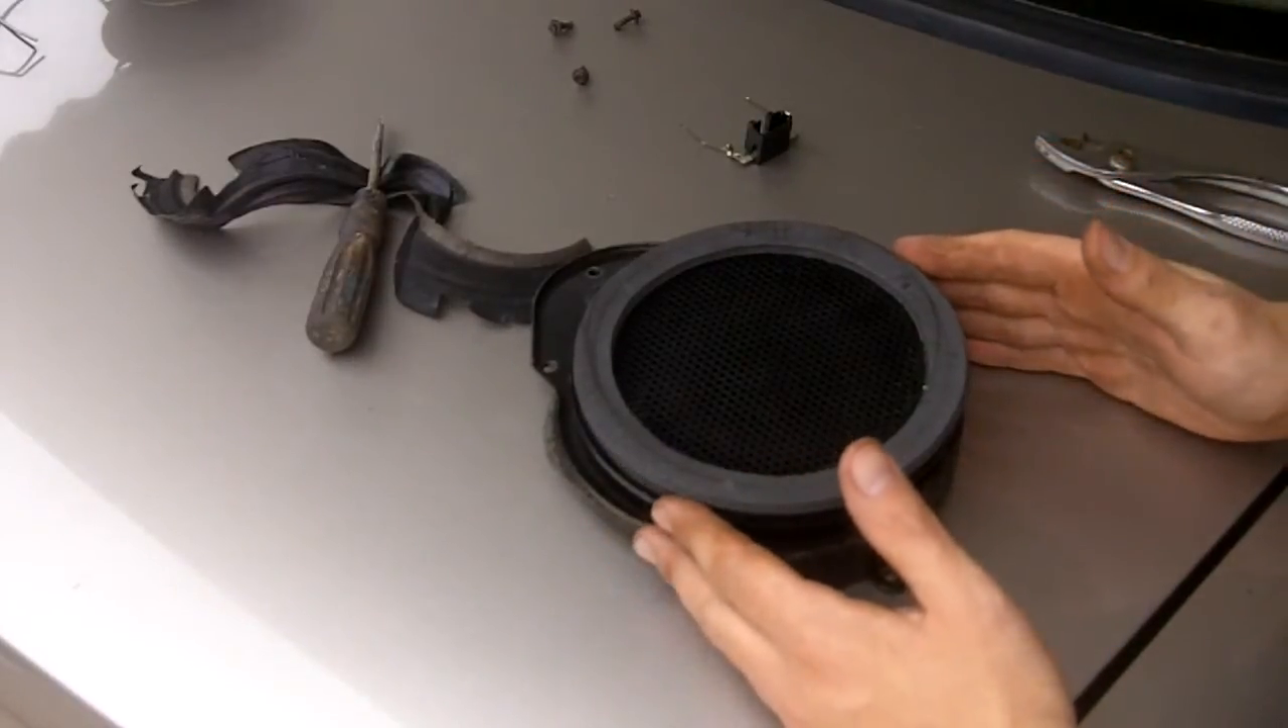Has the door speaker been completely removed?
Yes.